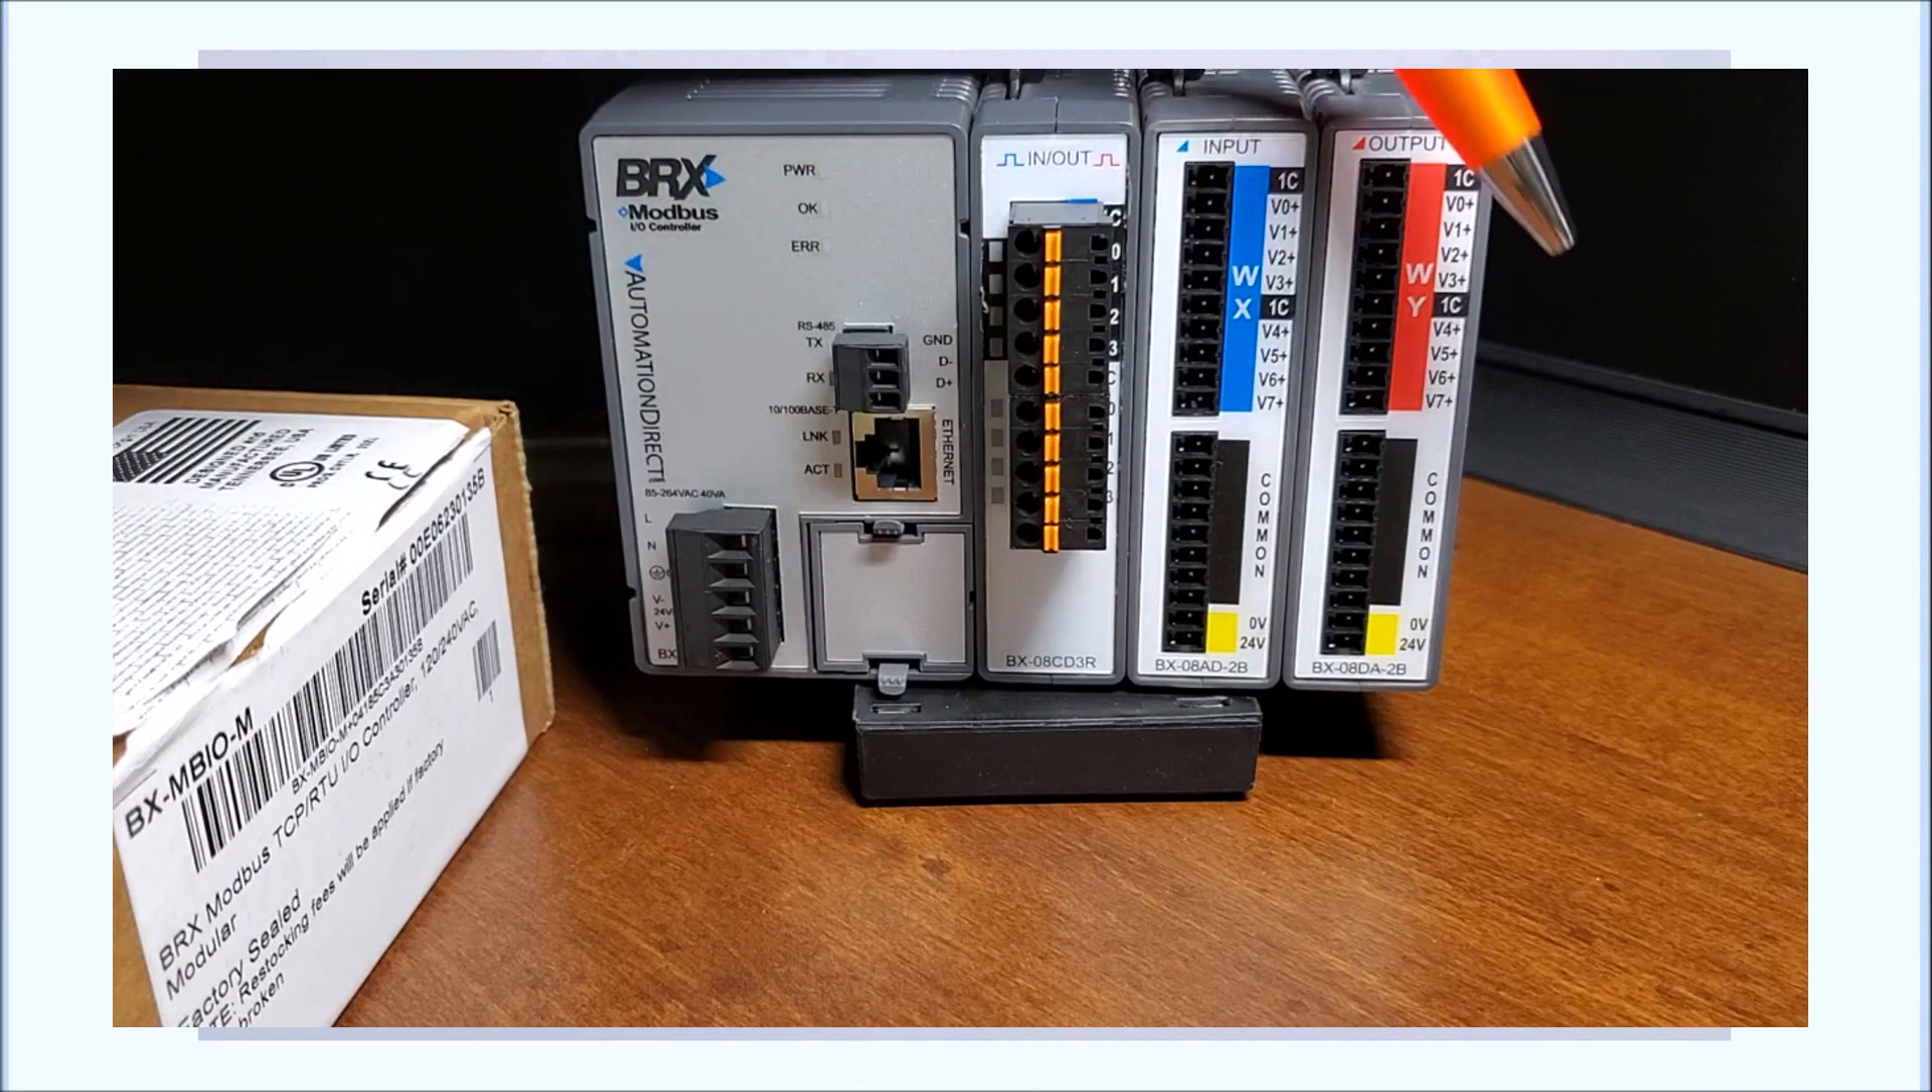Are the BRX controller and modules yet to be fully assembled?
No.